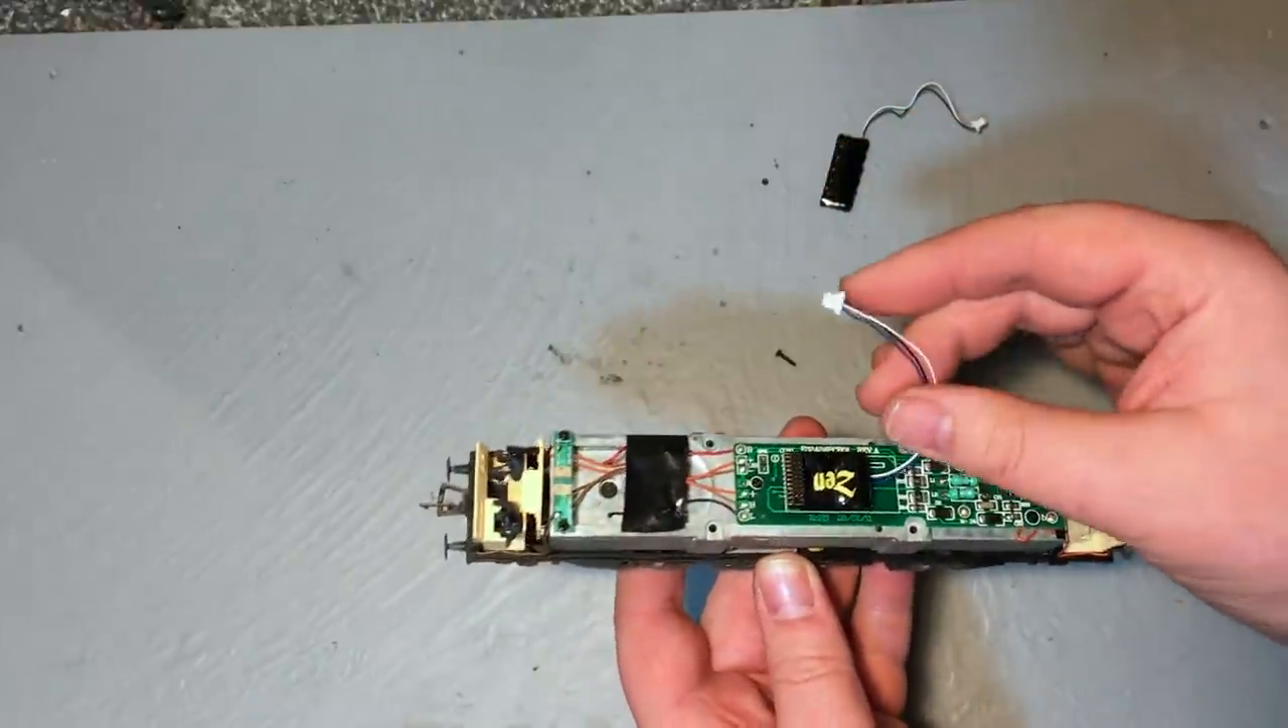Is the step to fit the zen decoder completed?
Yes.